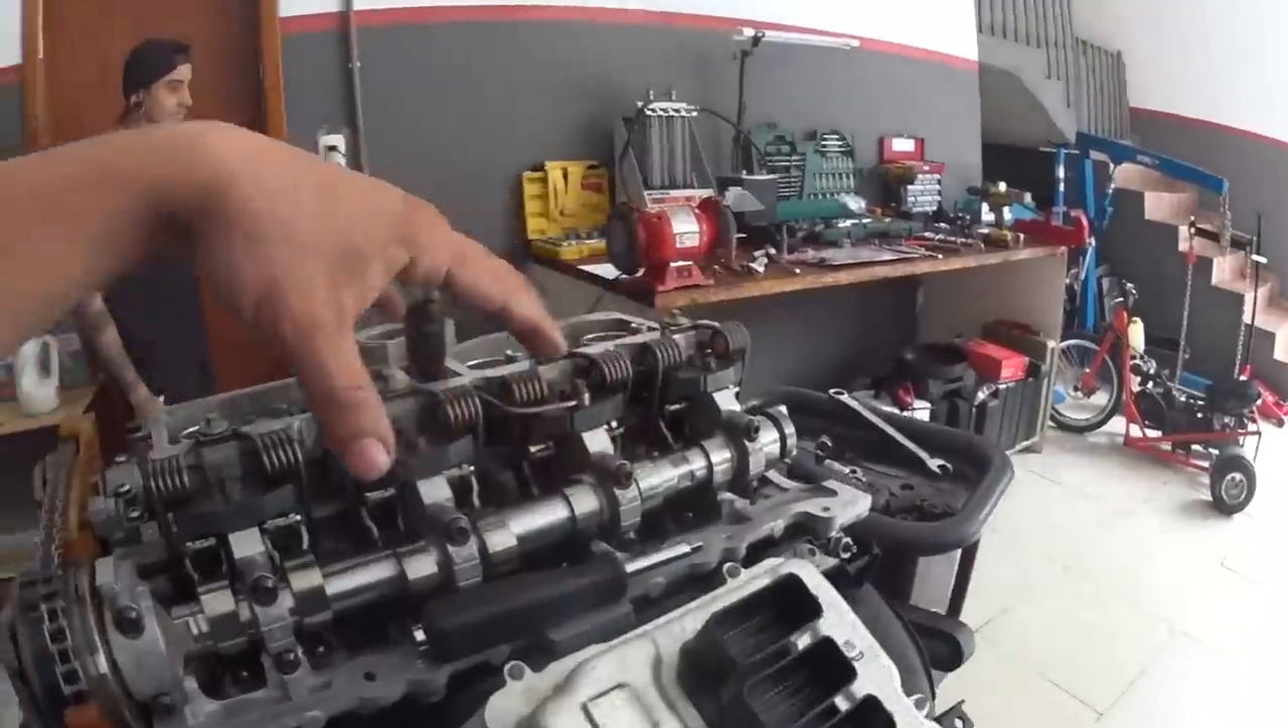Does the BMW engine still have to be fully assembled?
Yes.